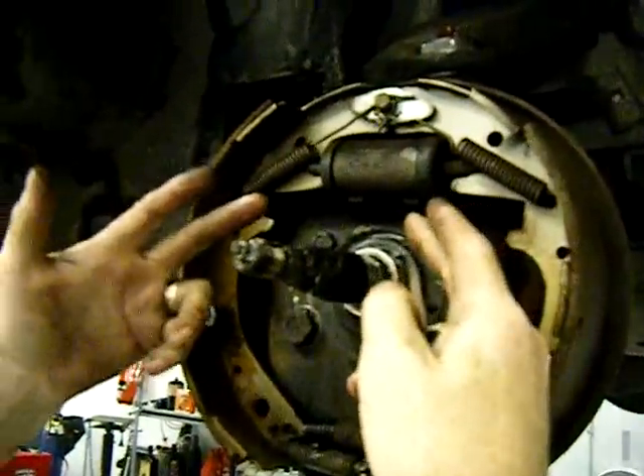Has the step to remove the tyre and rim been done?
Yes.